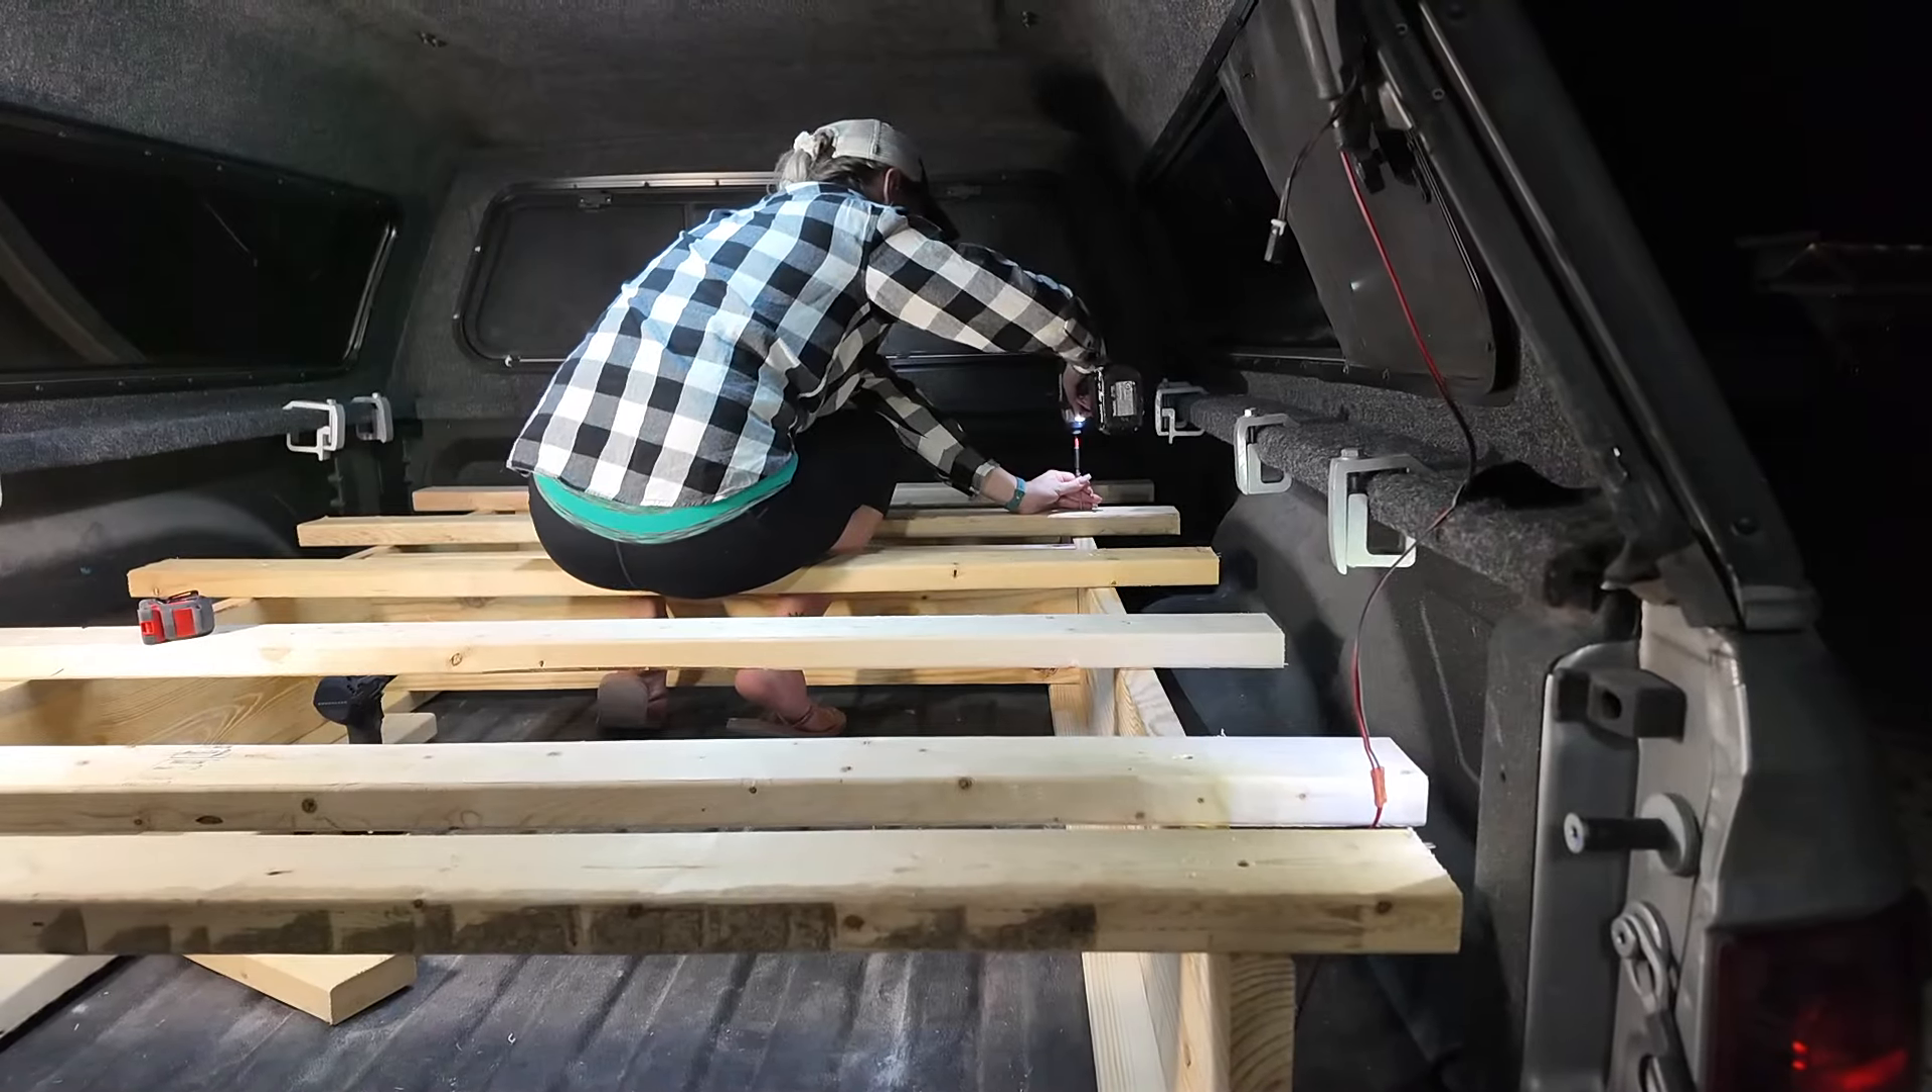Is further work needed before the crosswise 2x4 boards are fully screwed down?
Yes.